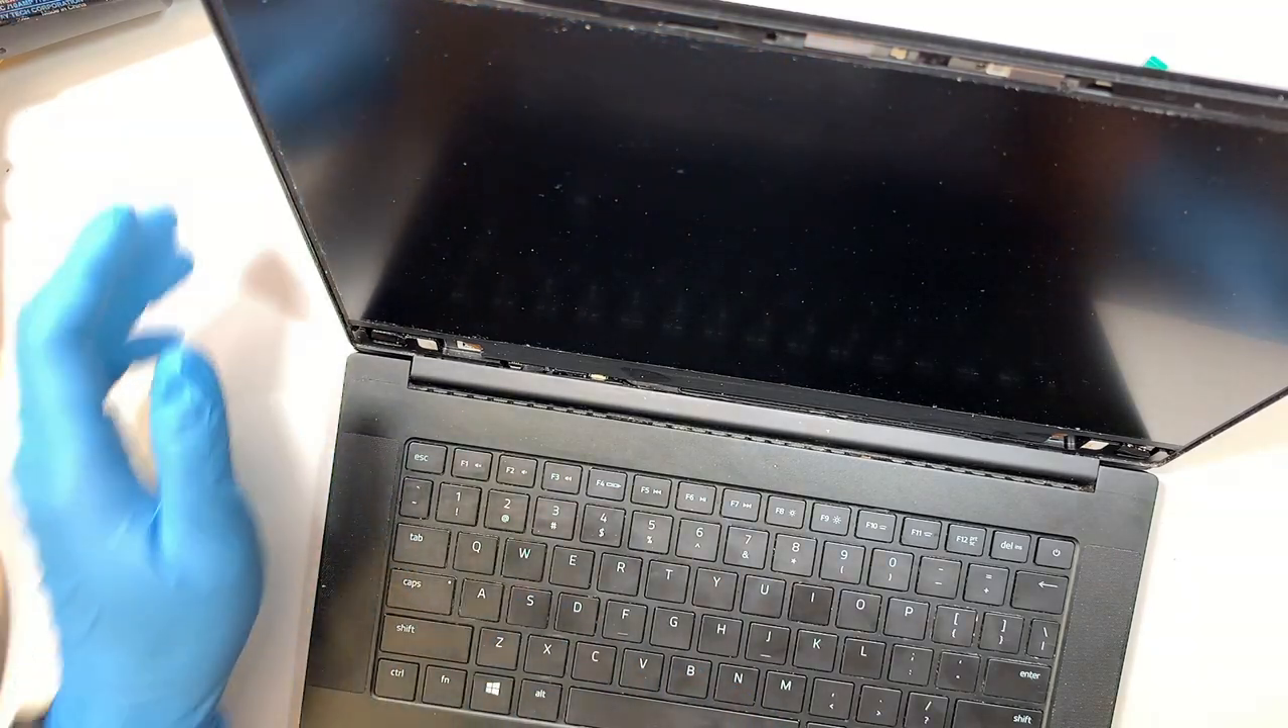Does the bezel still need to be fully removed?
No.